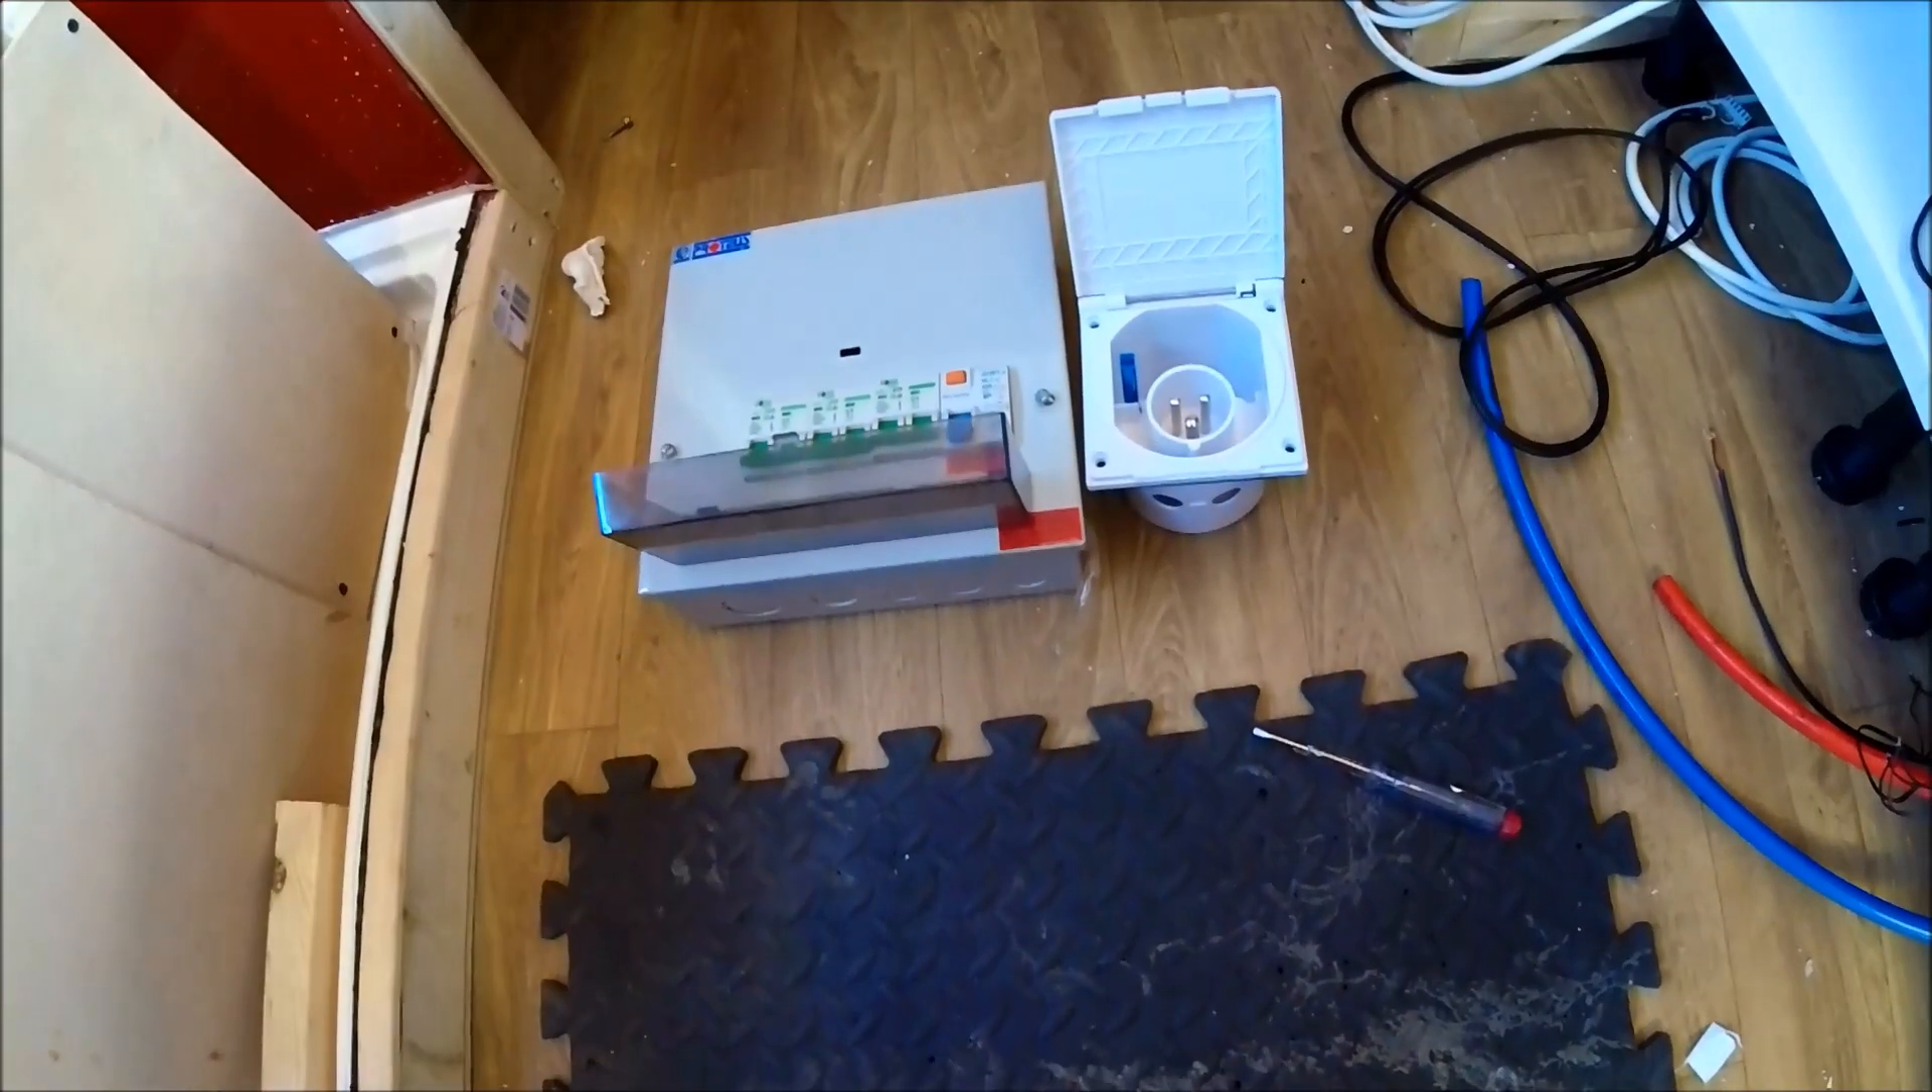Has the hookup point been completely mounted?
No.